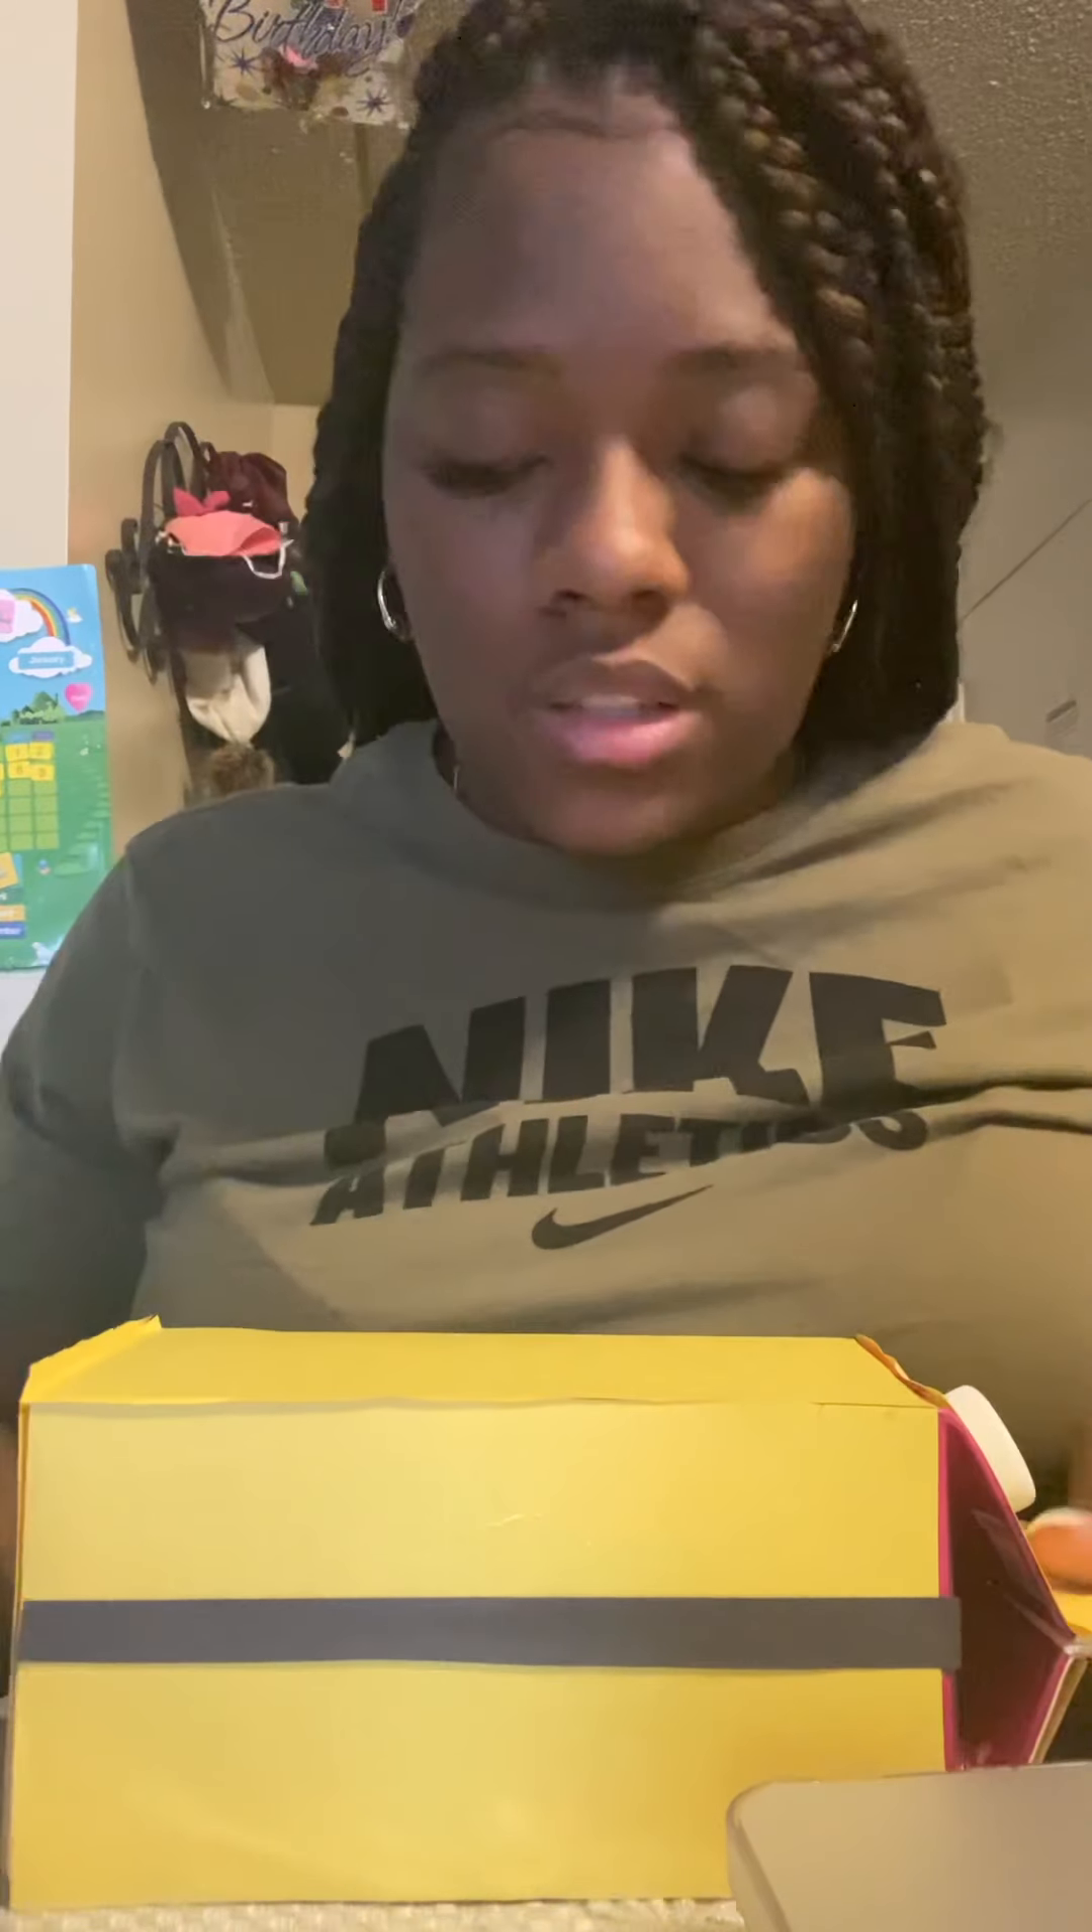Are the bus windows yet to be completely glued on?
Yes.